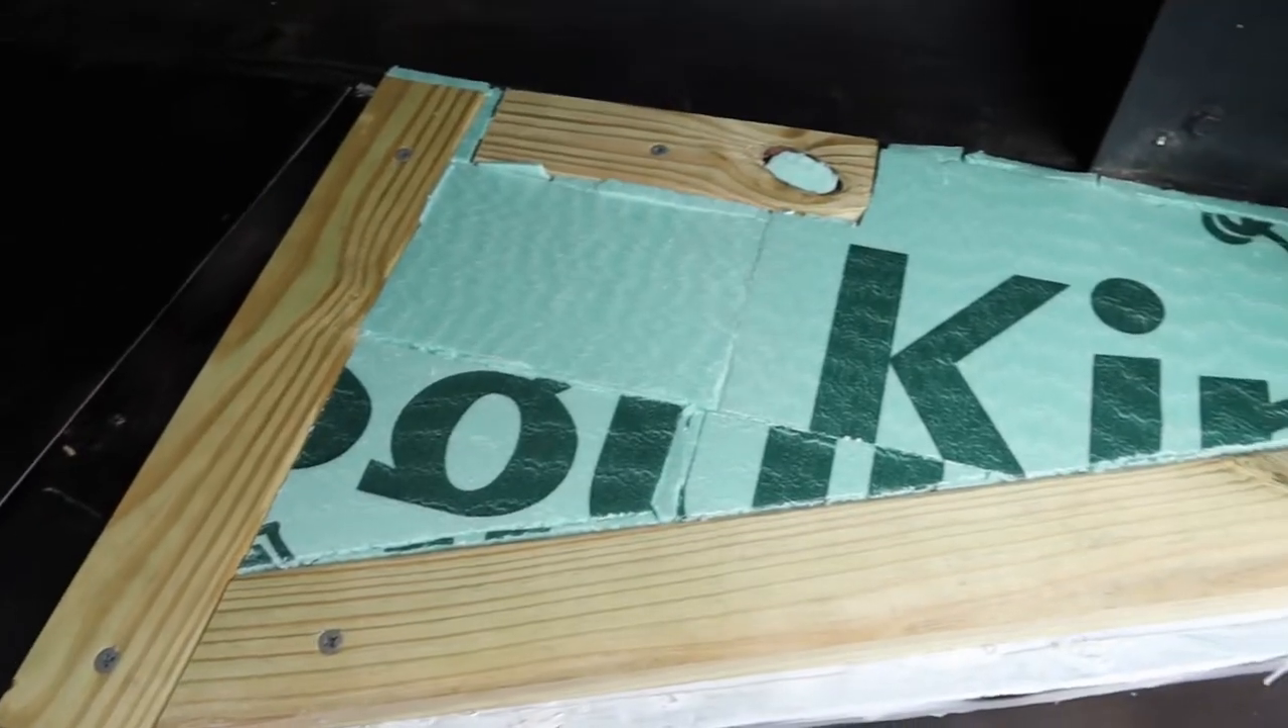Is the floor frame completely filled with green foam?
Yes.